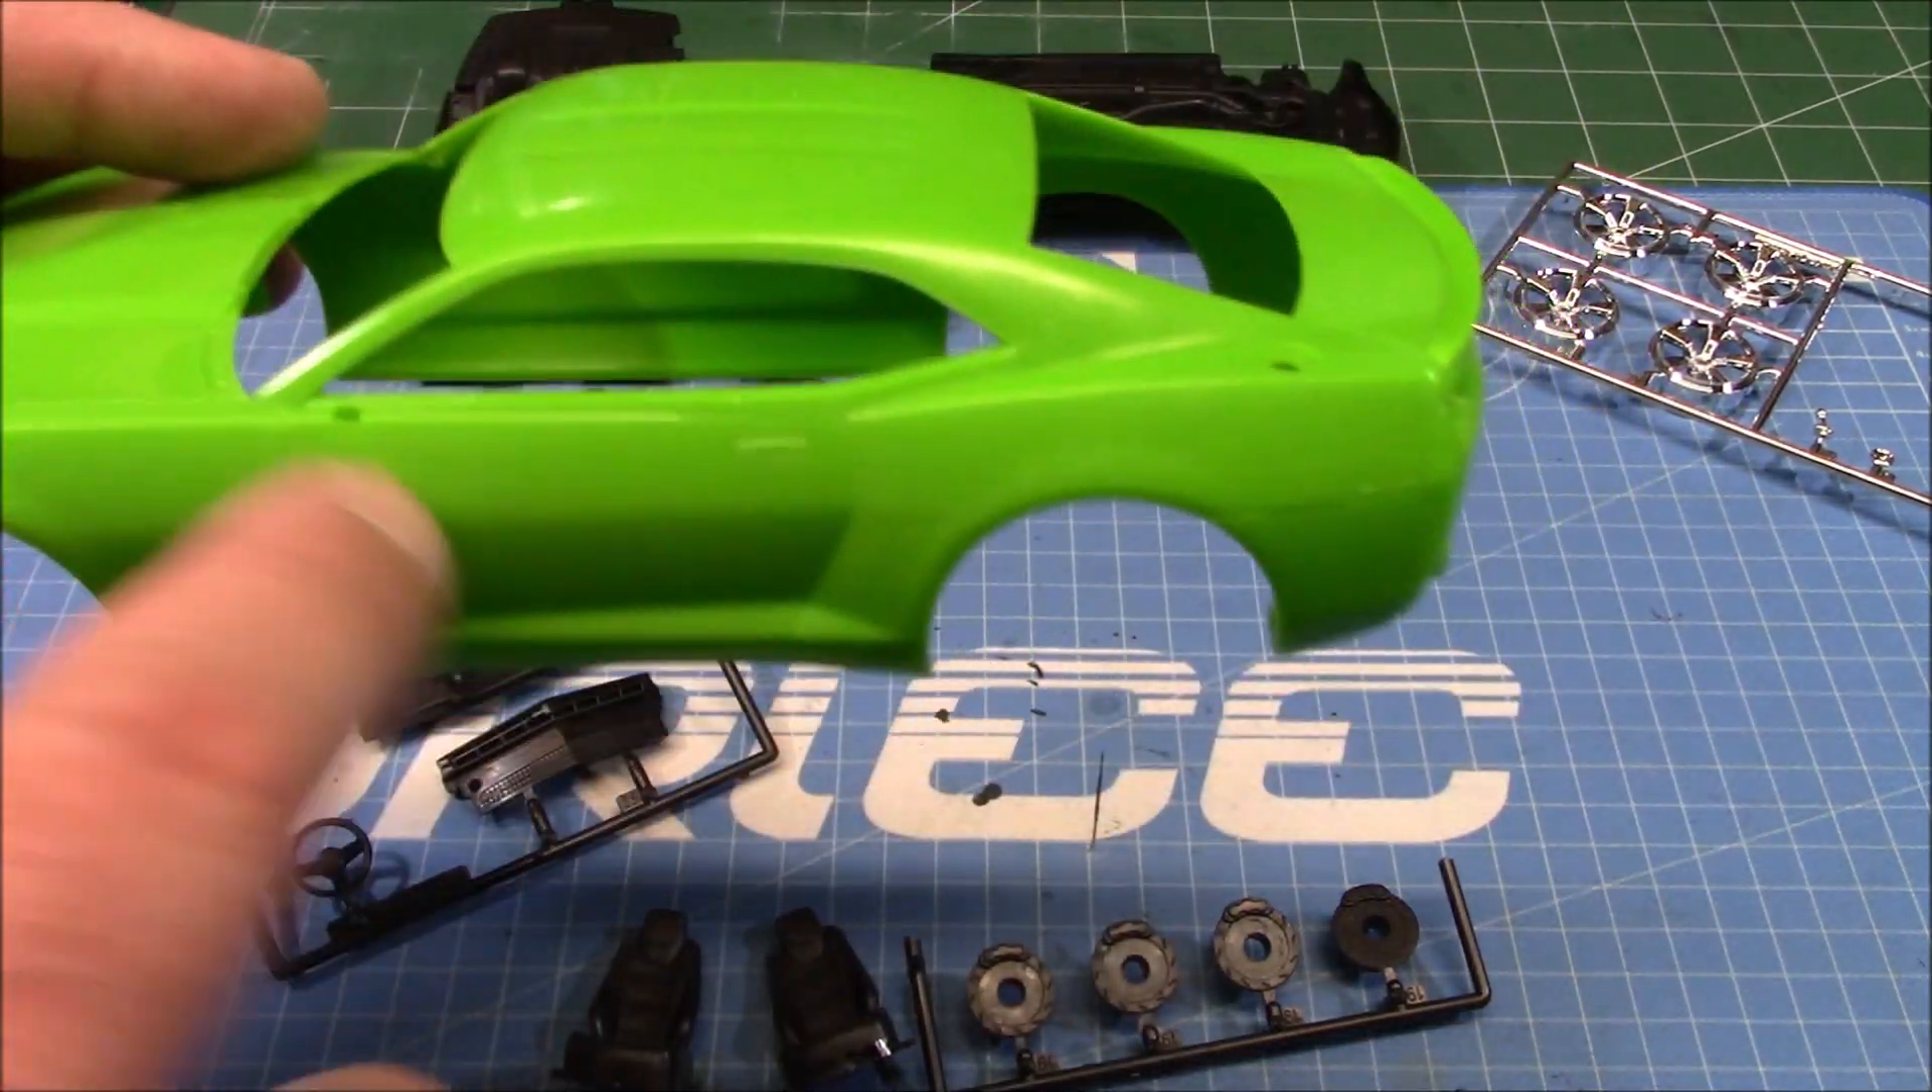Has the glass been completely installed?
No.